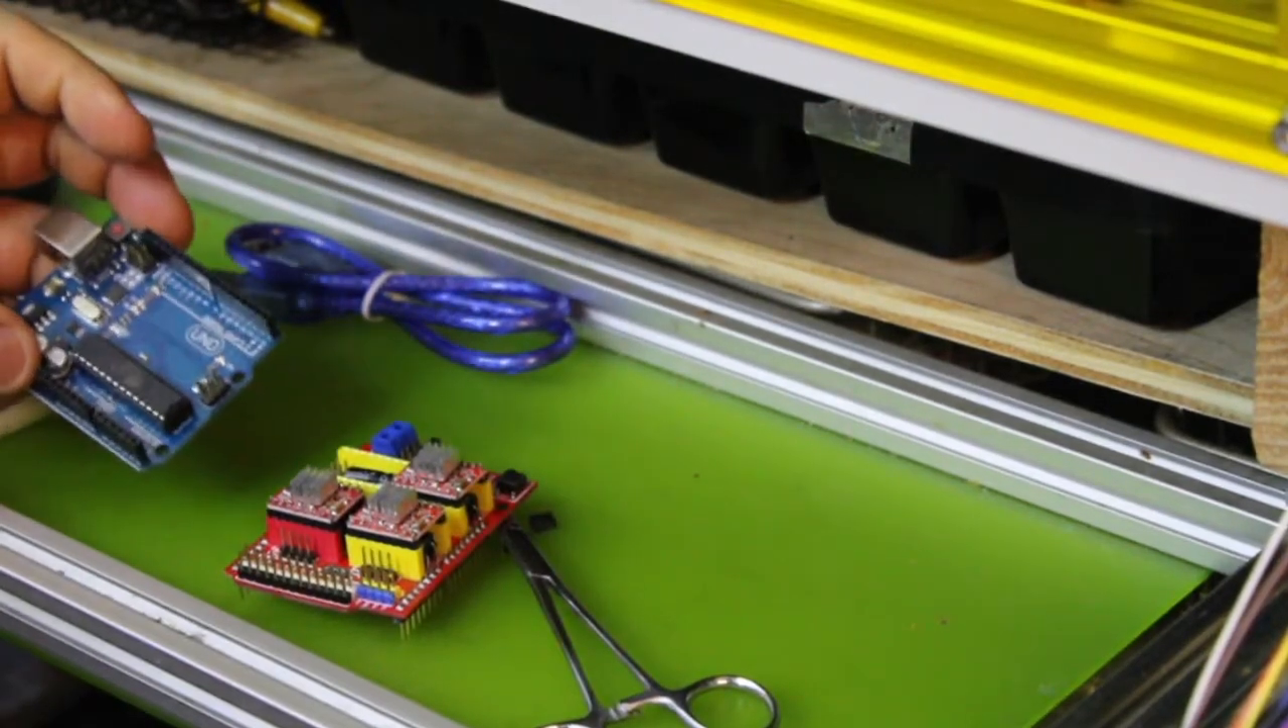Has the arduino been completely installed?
No.